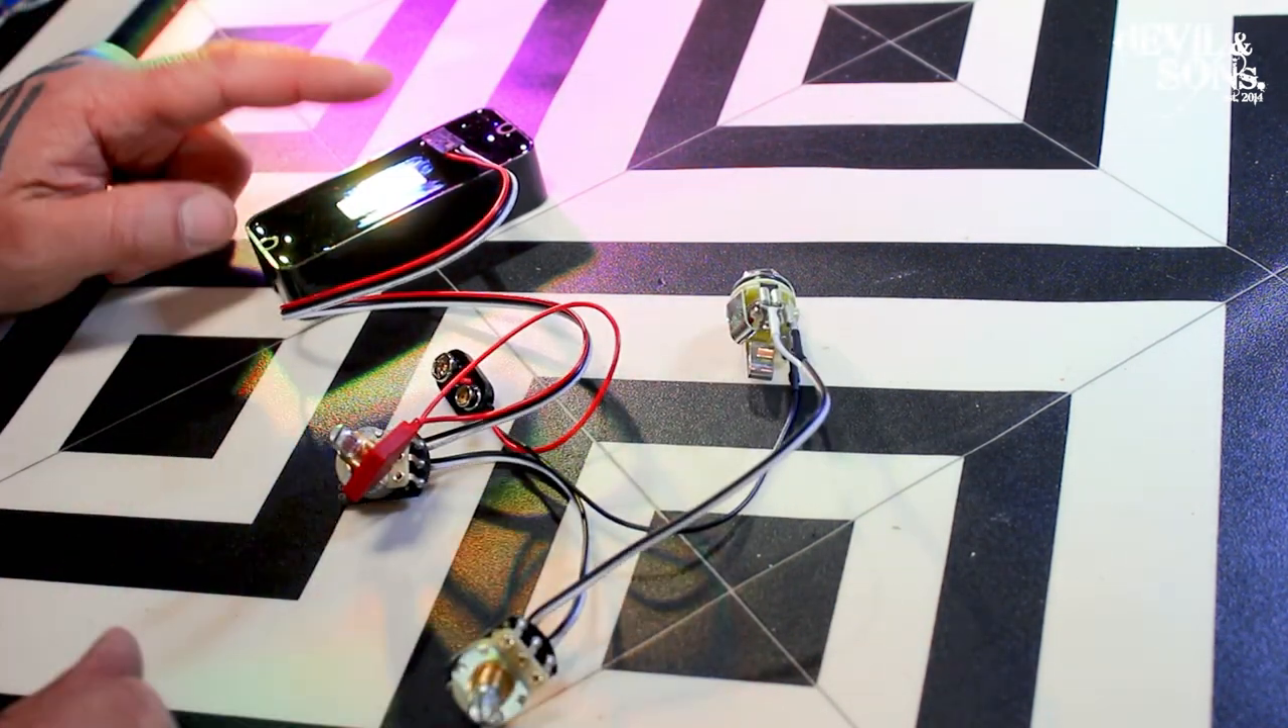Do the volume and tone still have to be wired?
No.